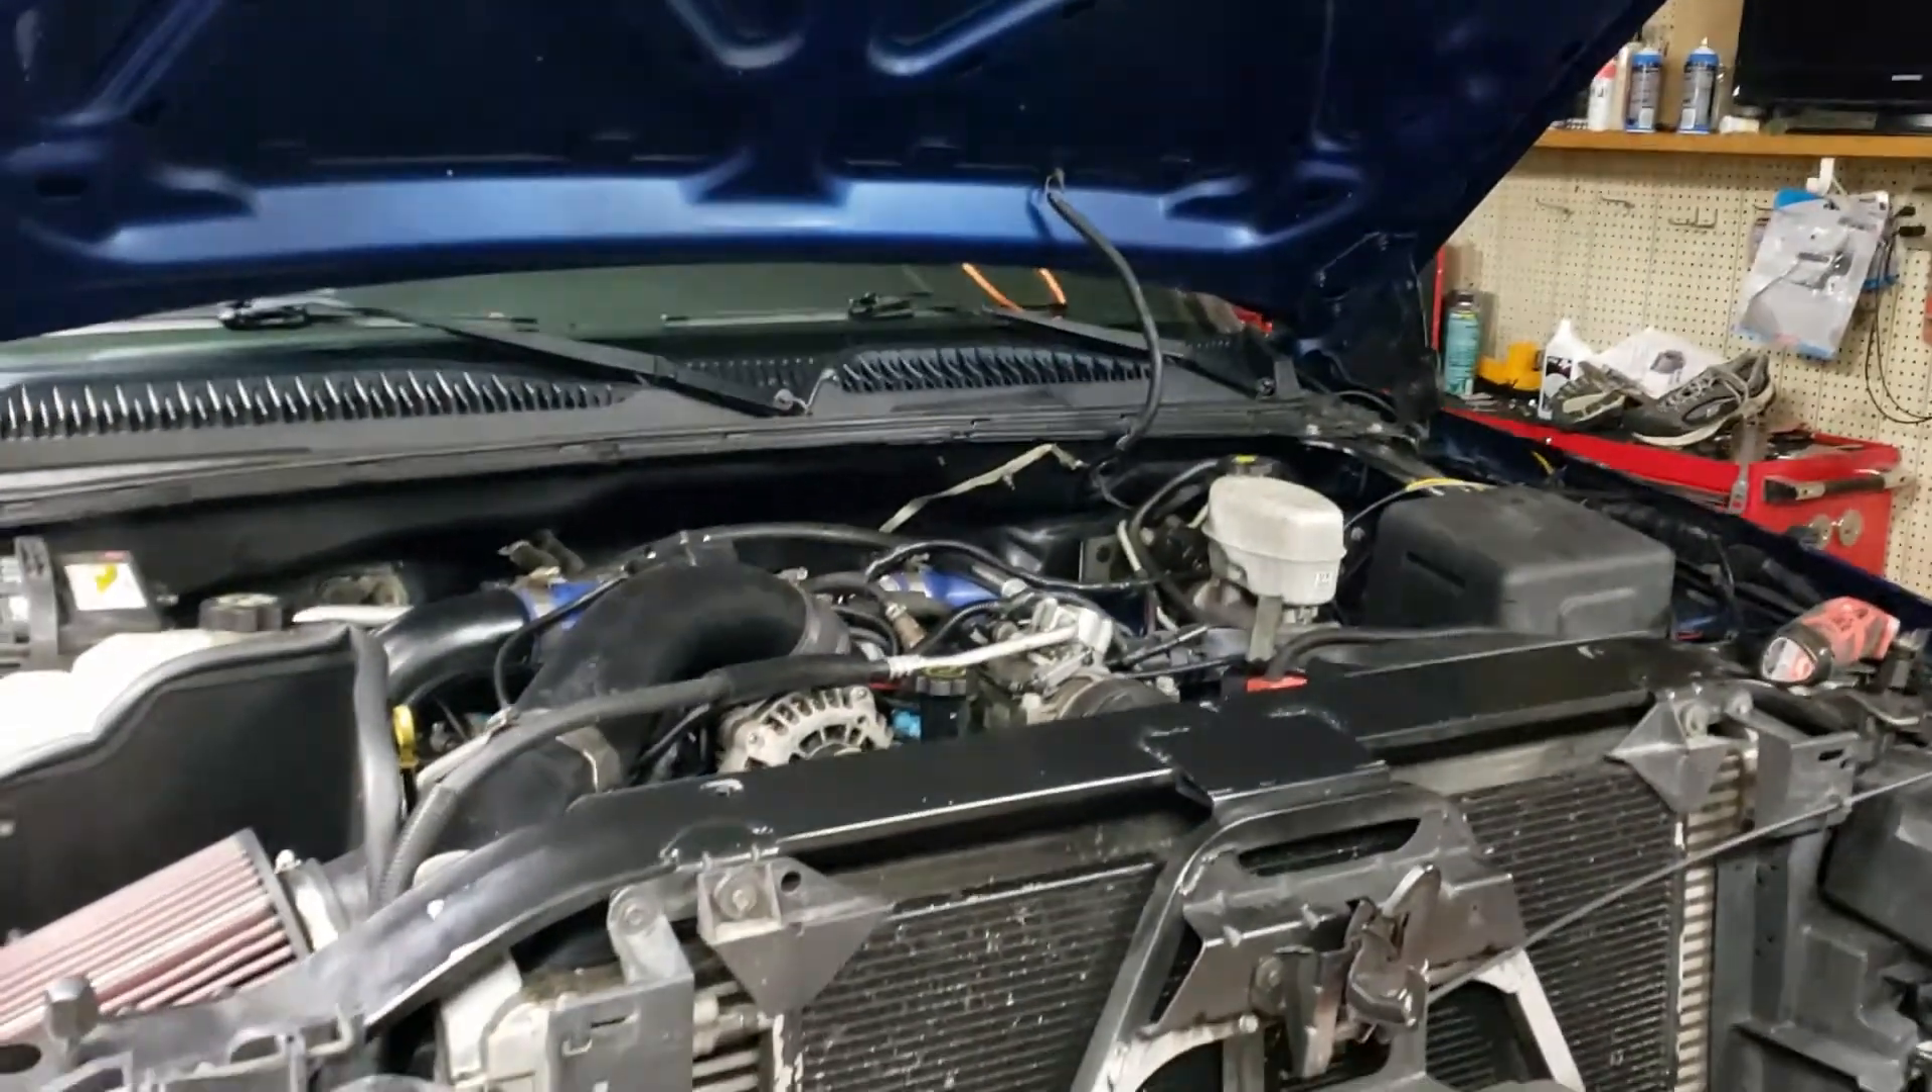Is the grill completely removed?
Yes.